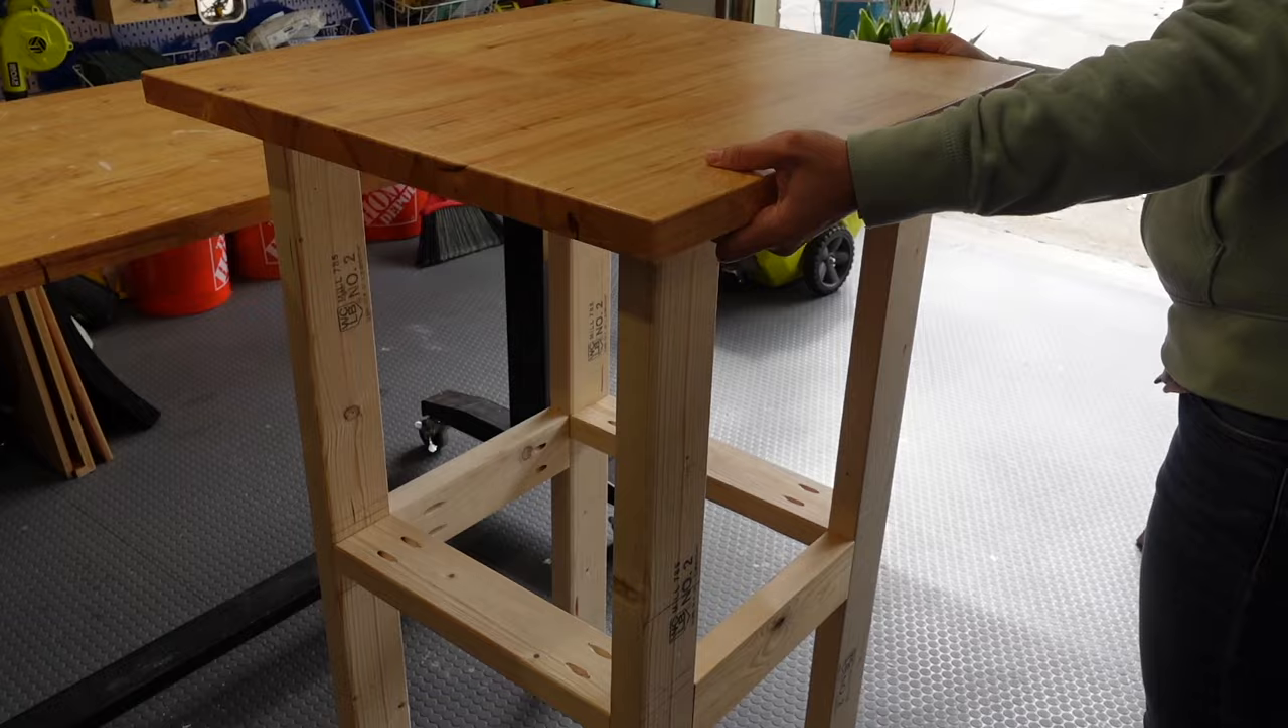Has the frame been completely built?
Yes.